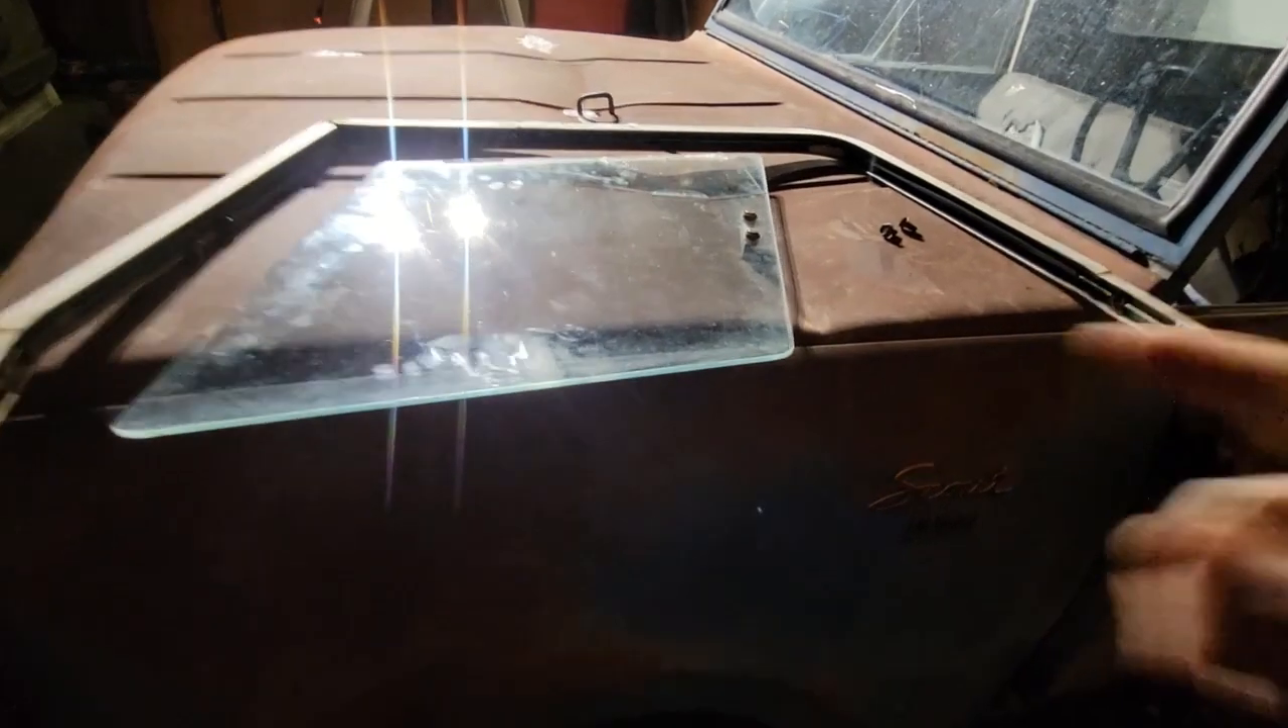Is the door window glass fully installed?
No.